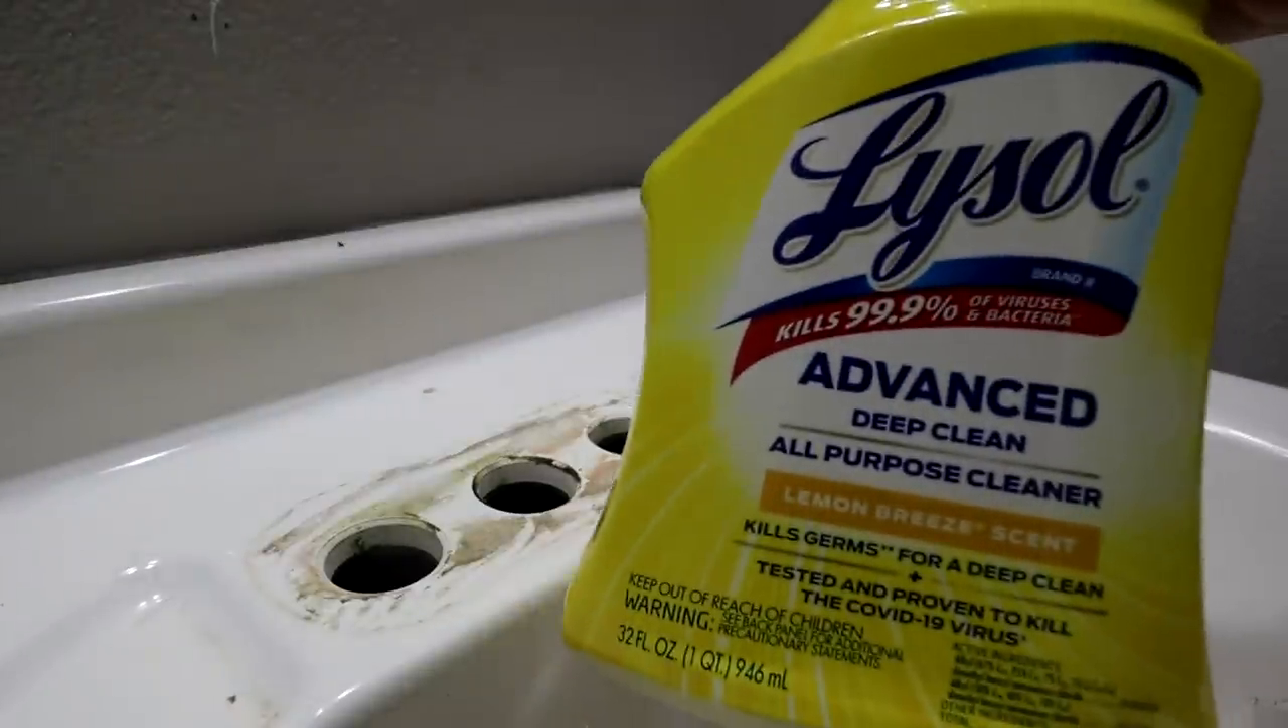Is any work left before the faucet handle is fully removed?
No.